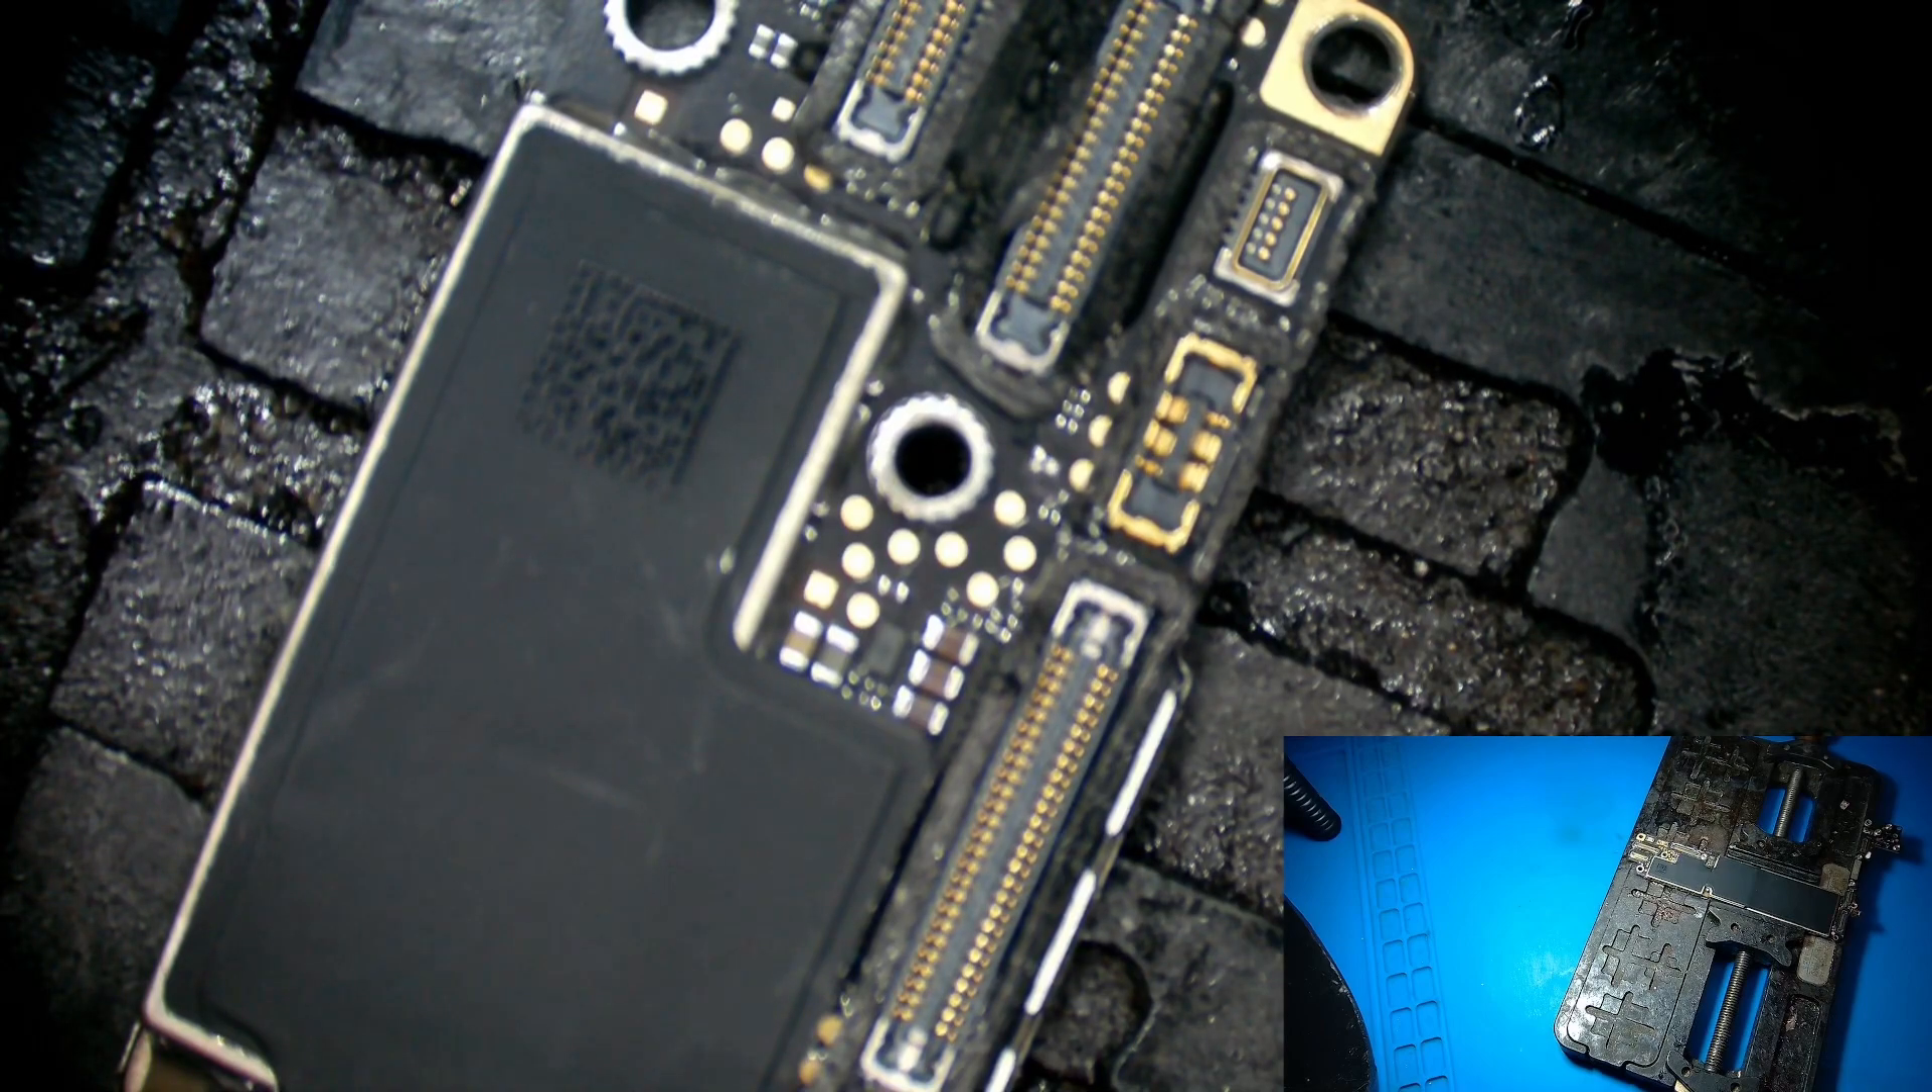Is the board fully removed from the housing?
Yes.